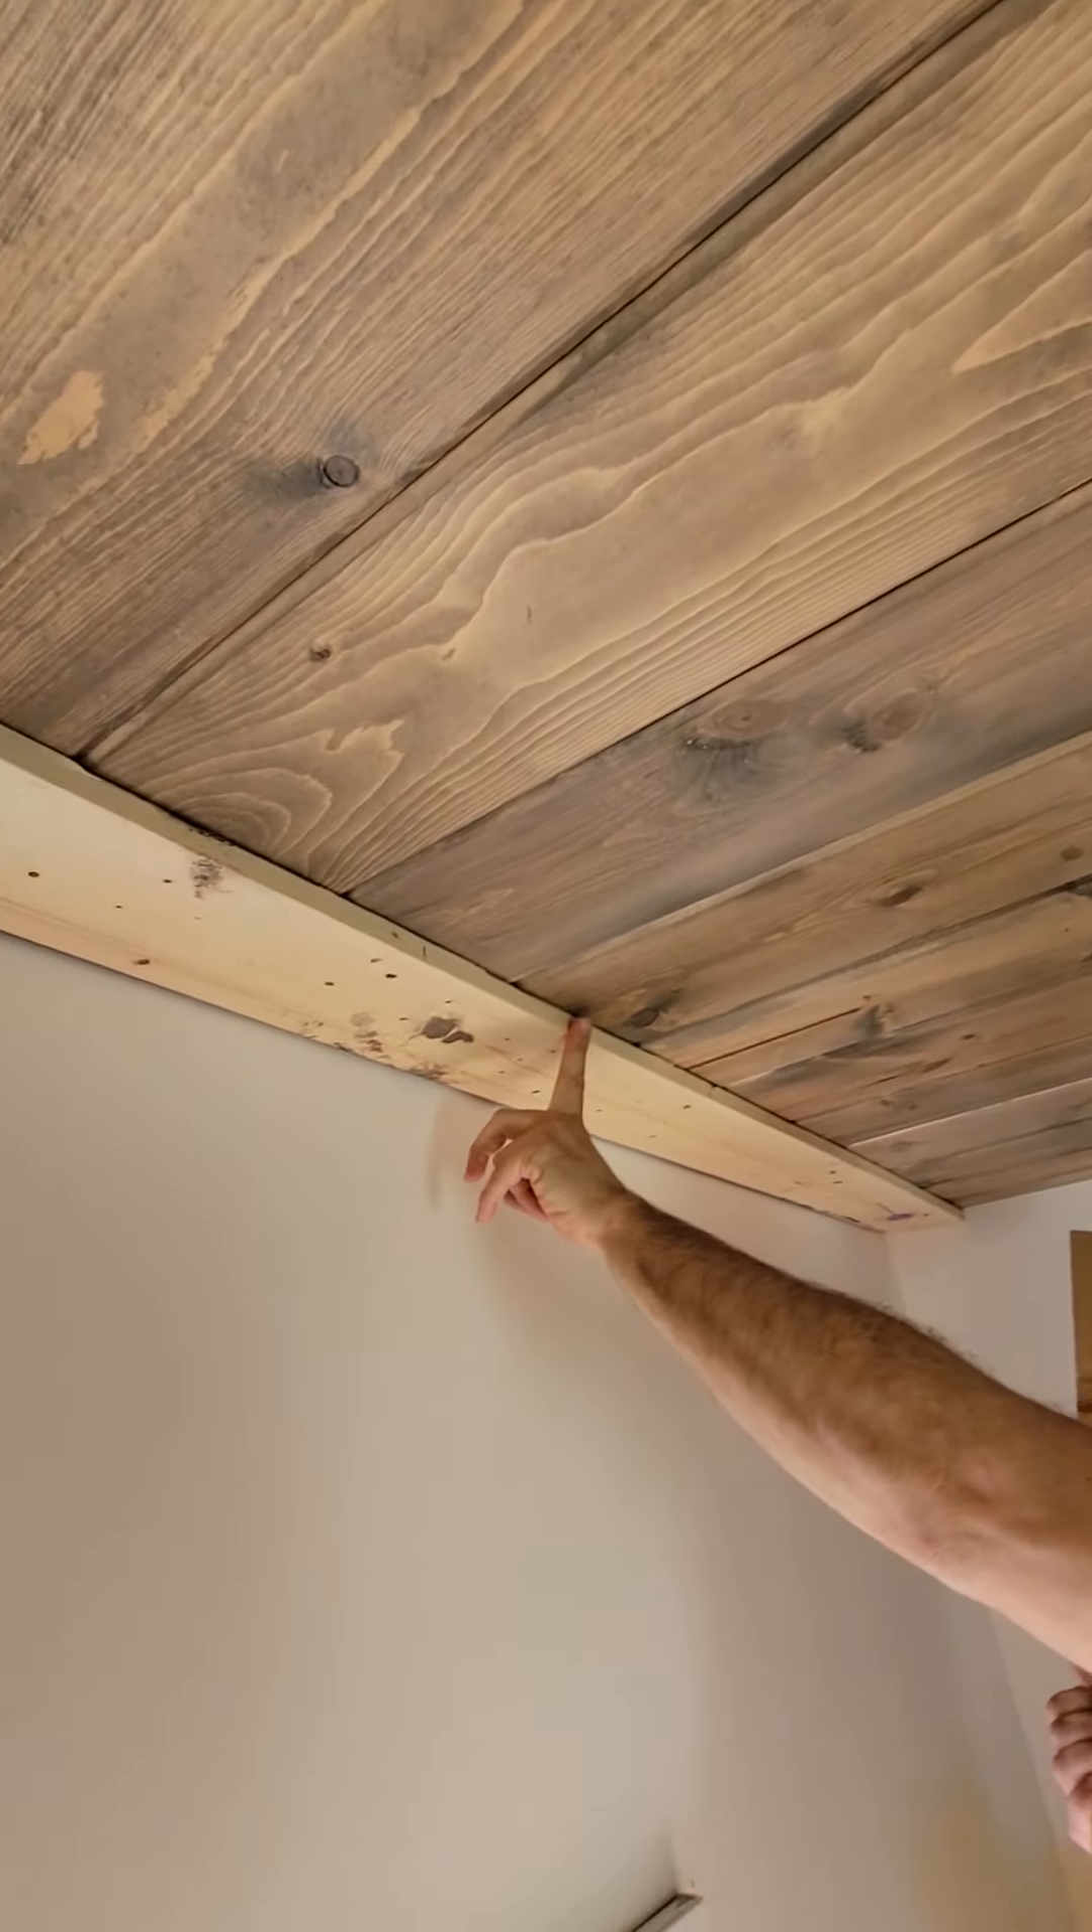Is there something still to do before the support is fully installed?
No.